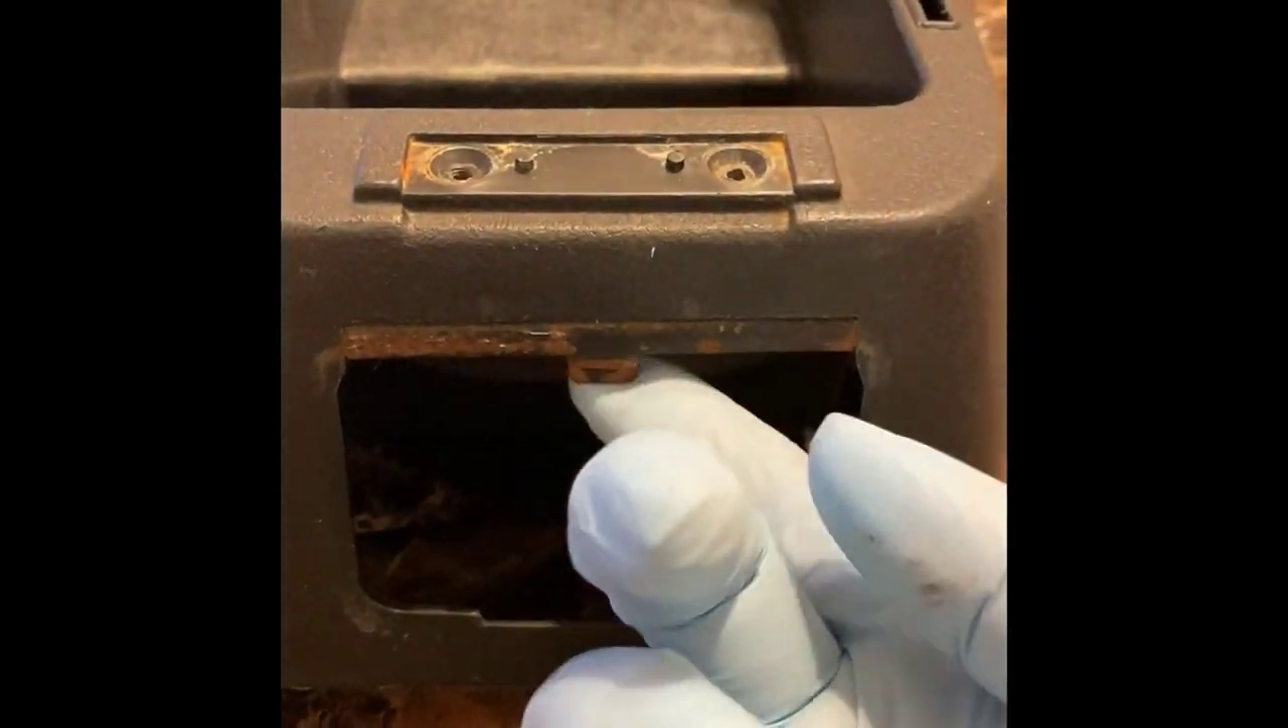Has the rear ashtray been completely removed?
Yes.